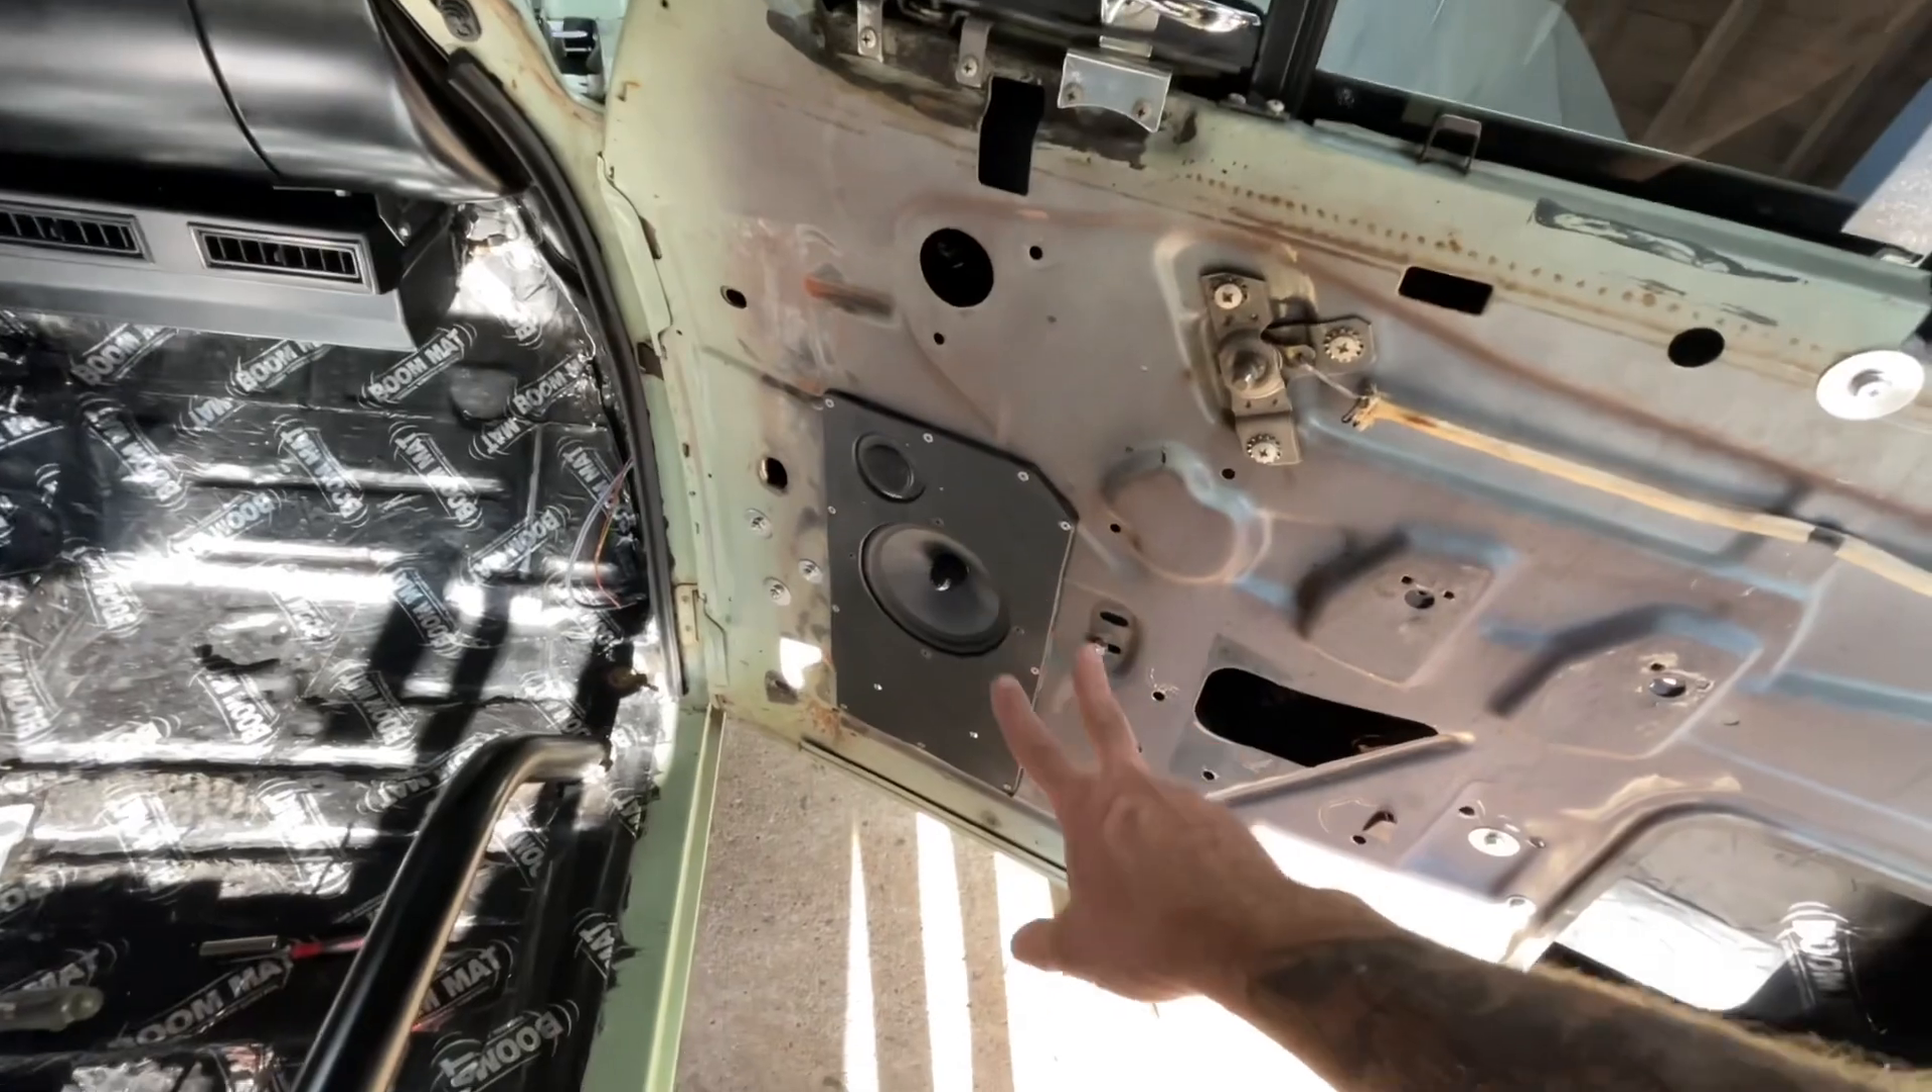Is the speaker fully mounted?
Yes.